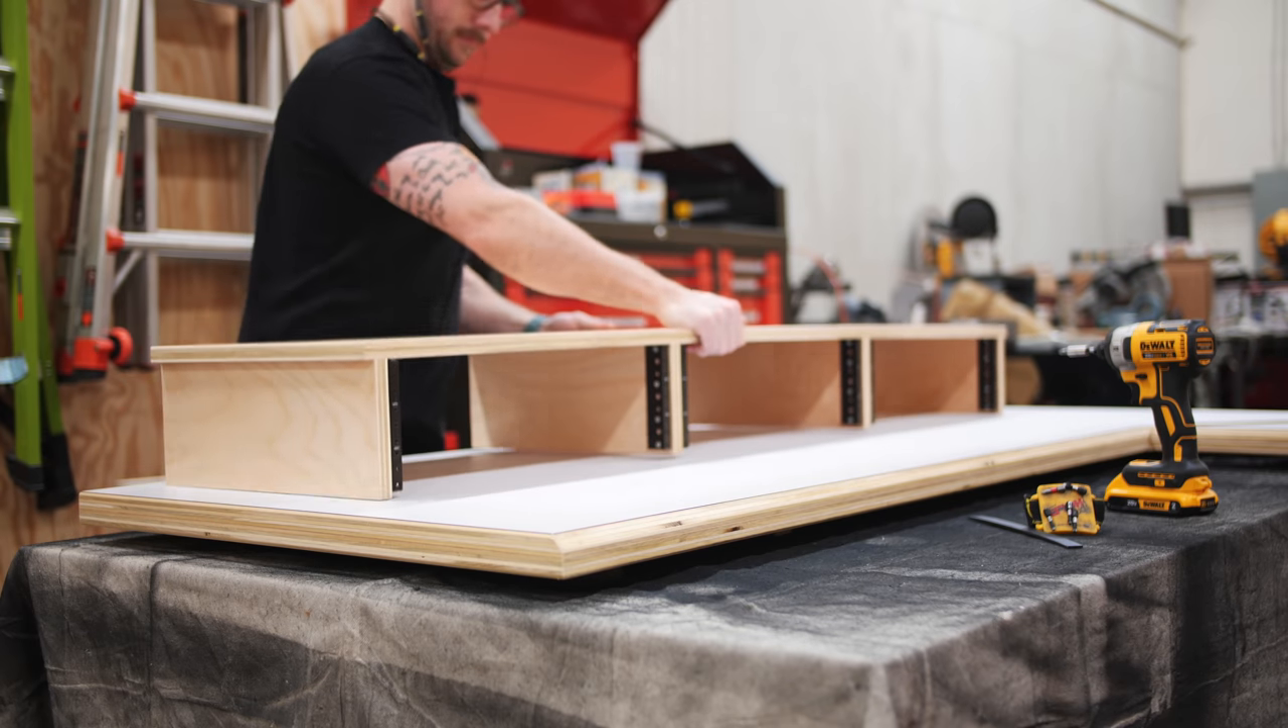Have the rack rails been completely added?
Yes.